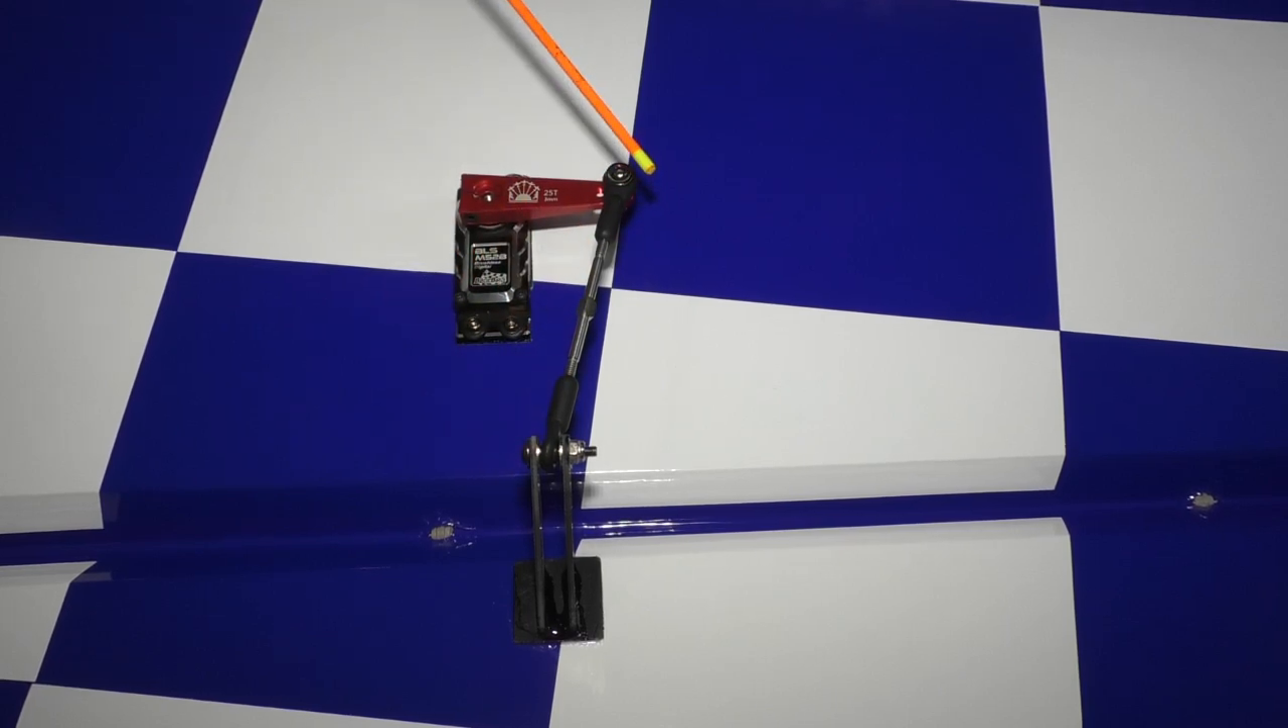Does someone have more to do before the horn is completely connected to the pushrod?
No.